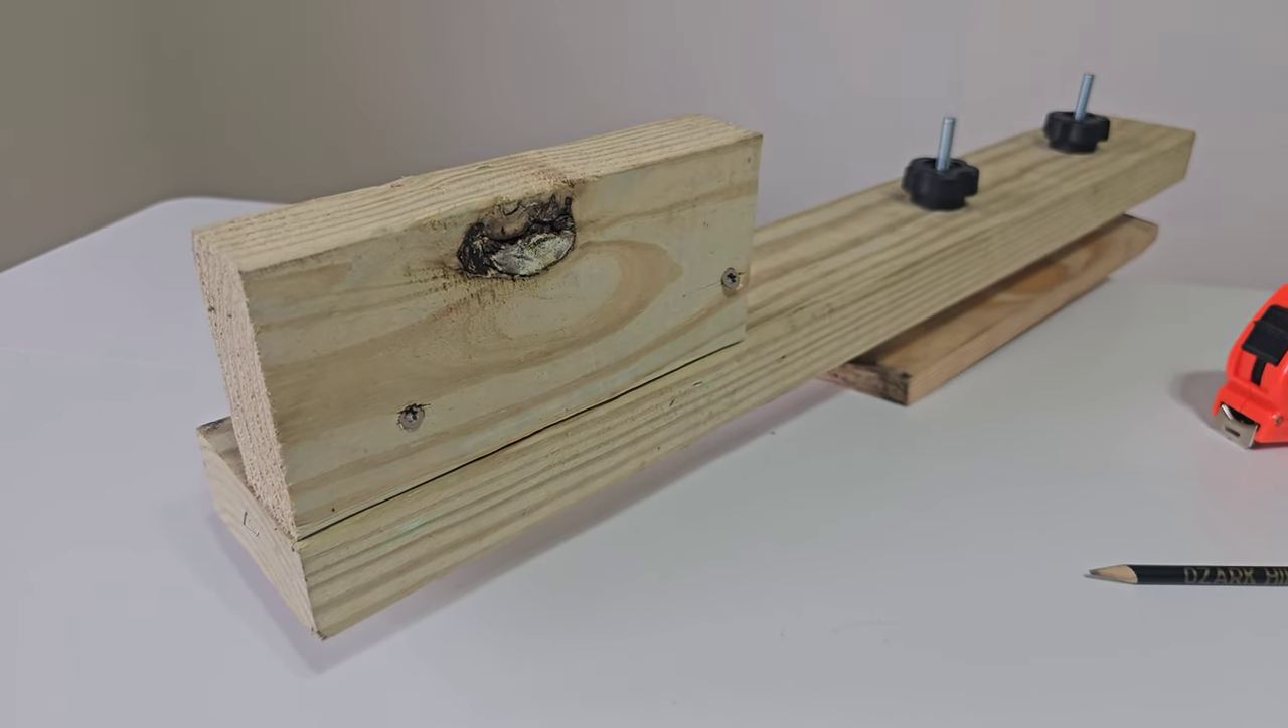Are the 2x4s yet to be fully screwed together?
No.